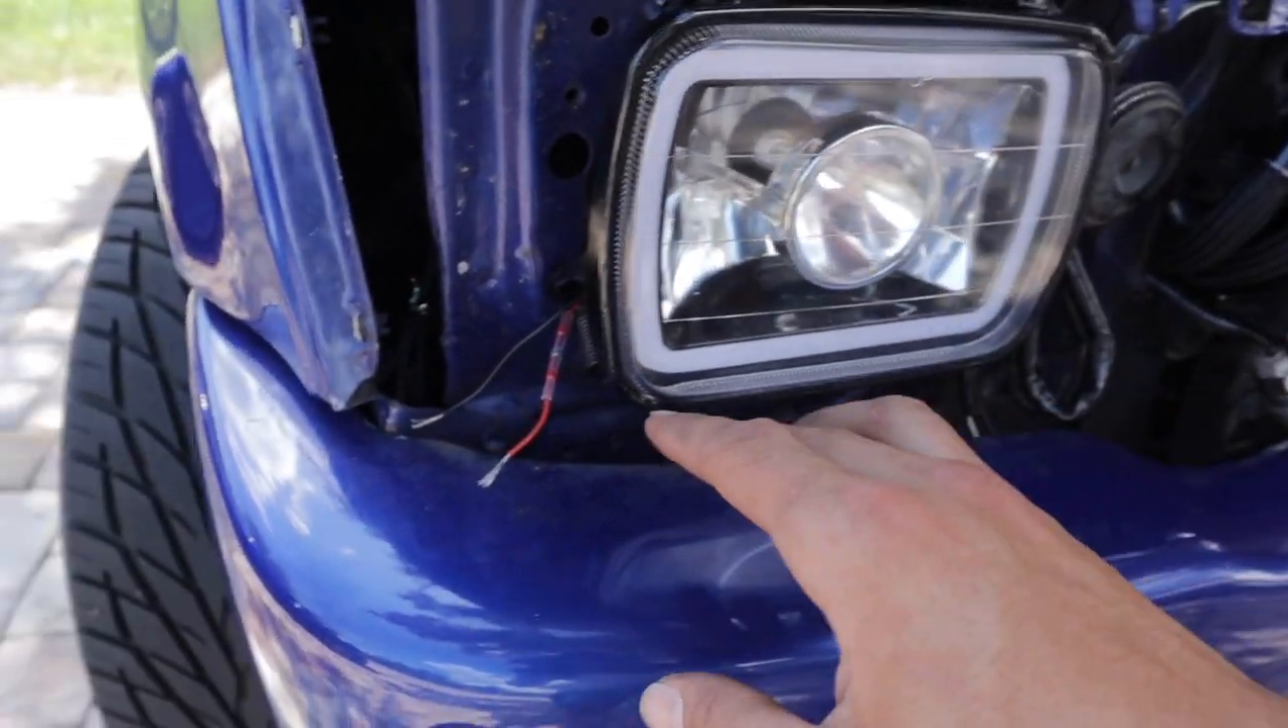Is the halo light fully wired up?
No.